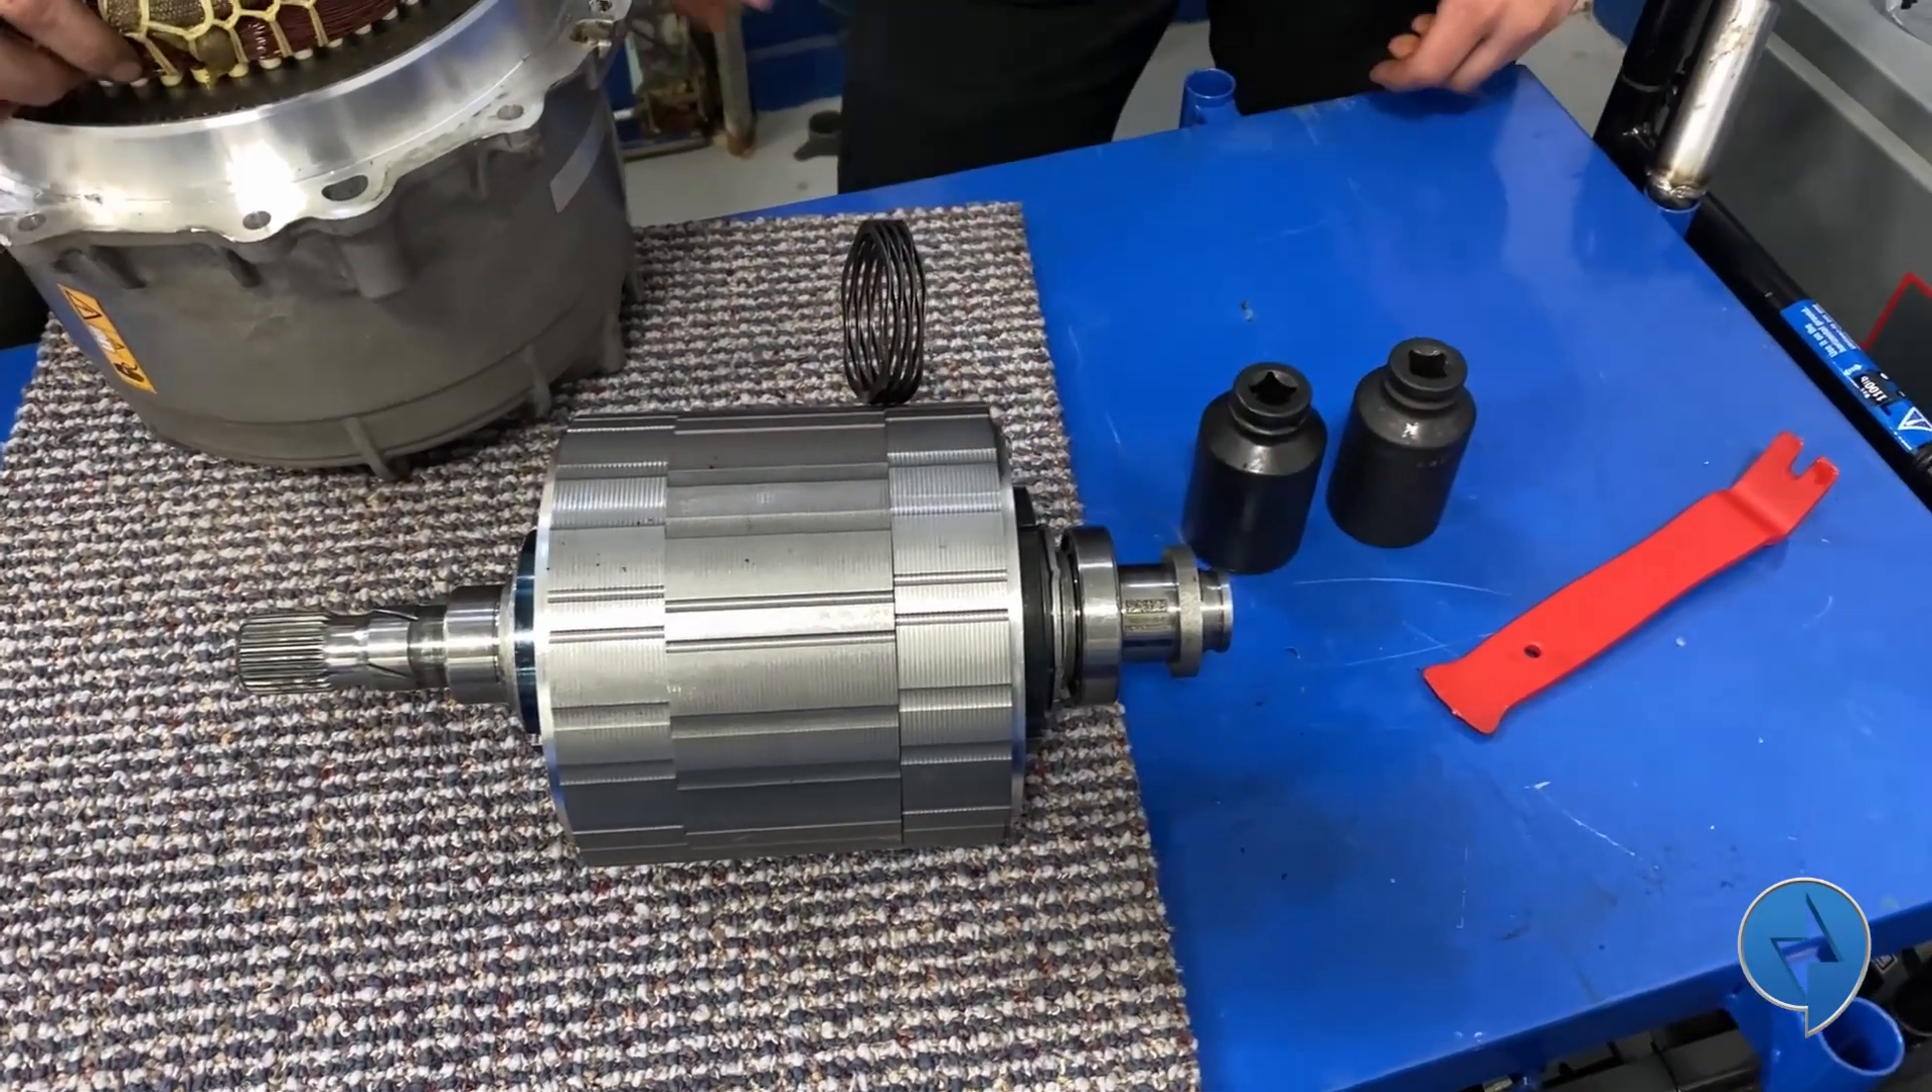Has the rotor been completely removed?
Yes.